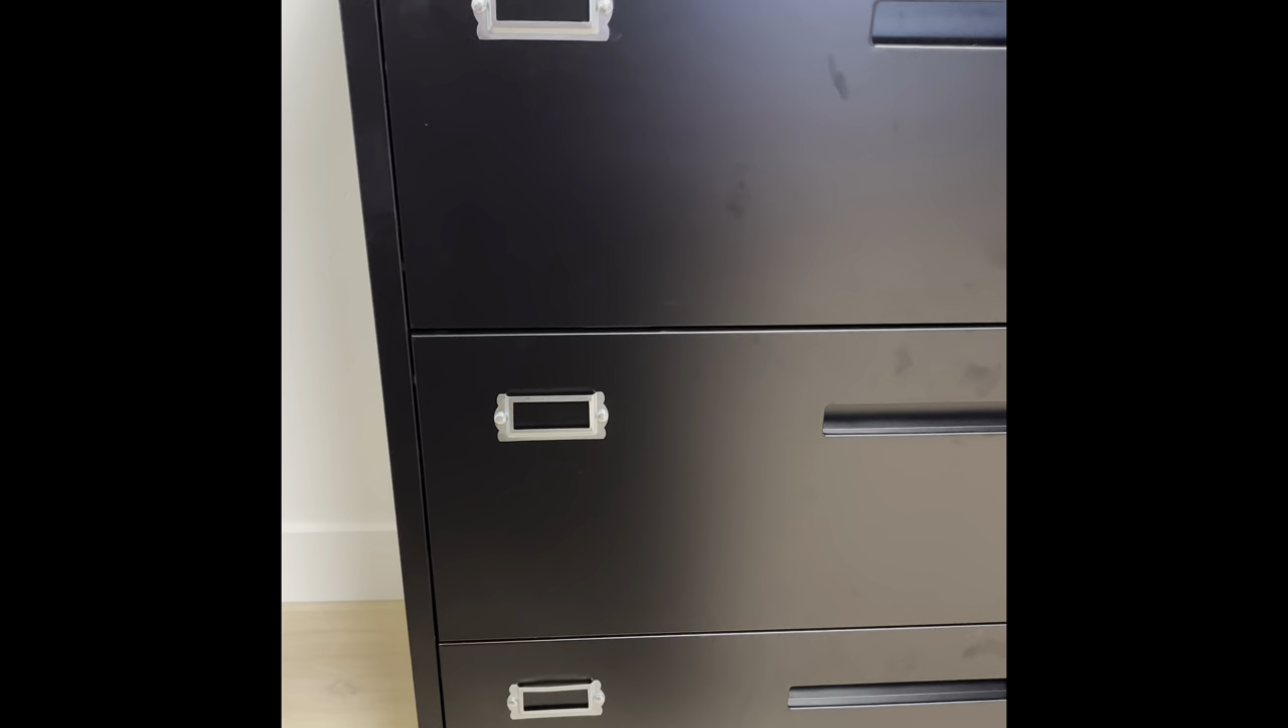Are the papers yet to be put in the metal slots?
Yes.